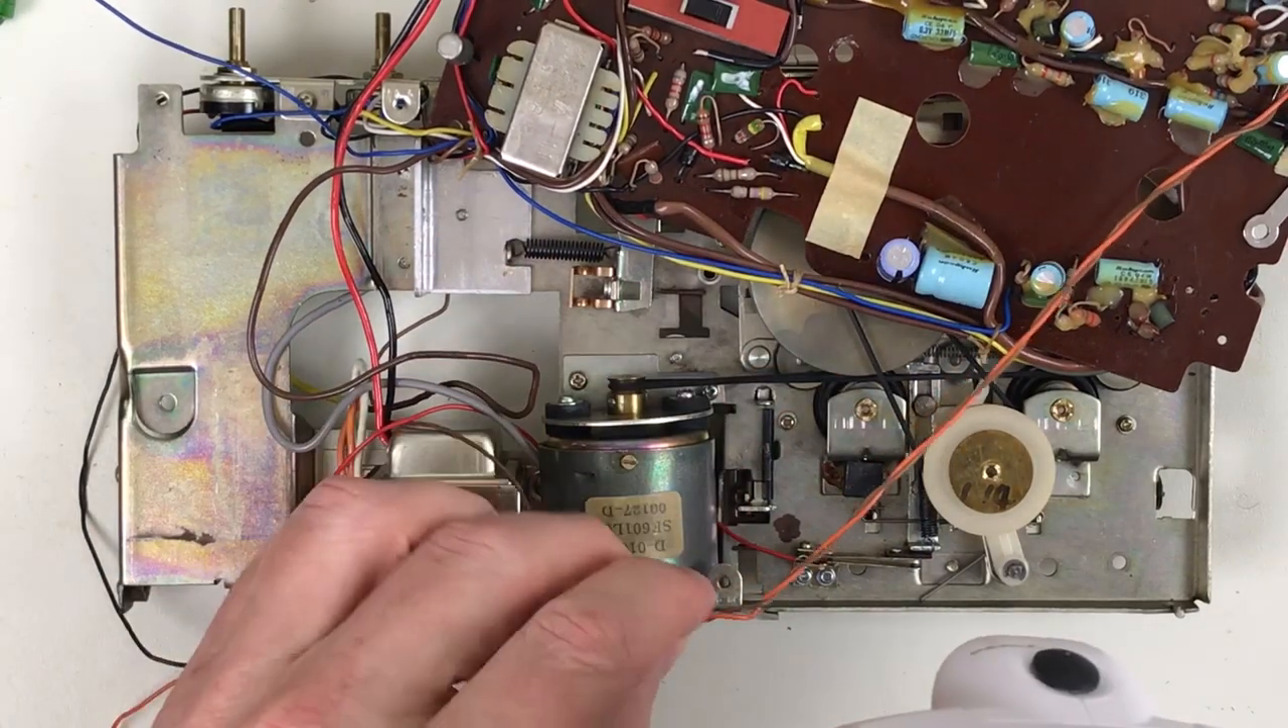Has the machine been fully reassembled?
No.